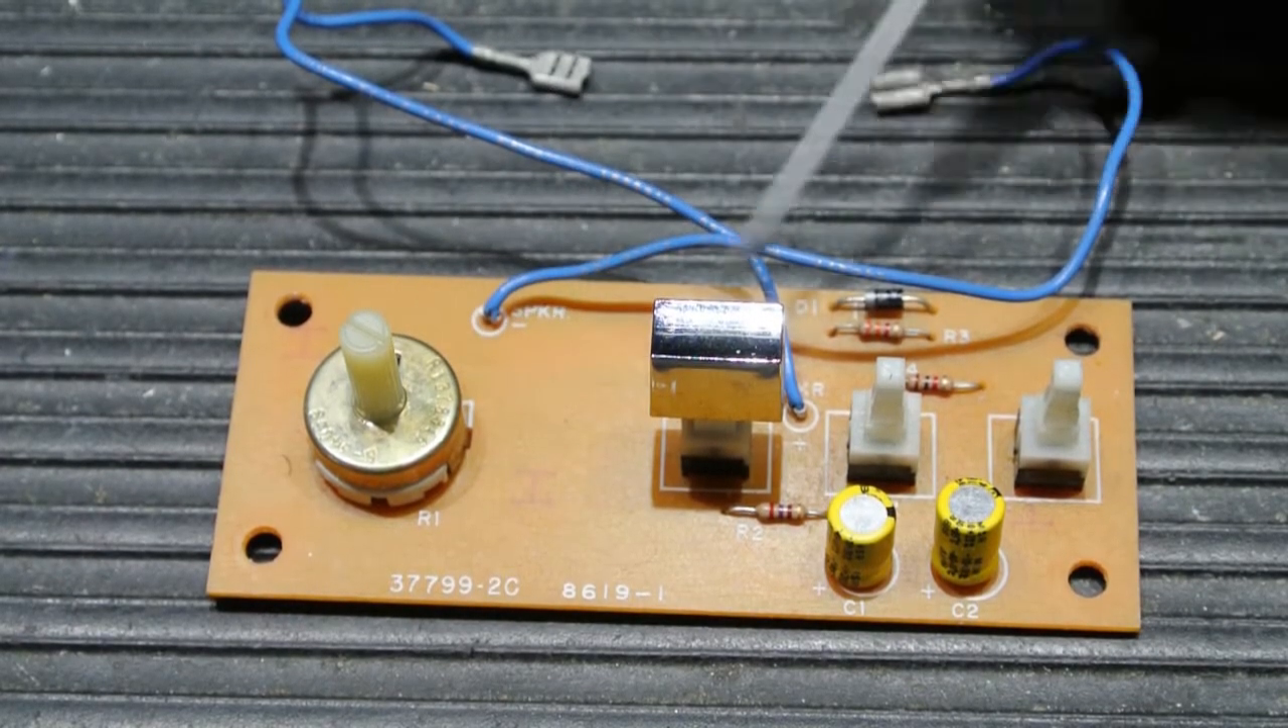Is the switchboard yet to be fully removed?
No.